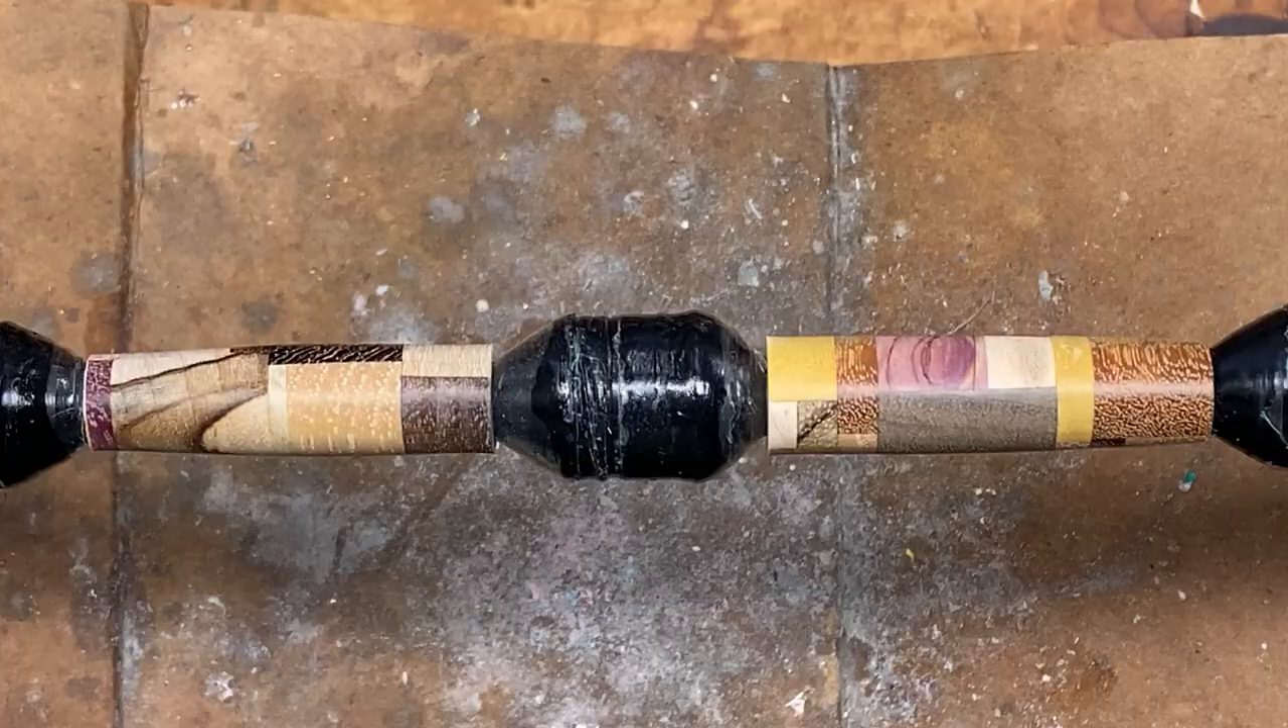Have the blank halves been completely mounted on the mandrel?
Yes.